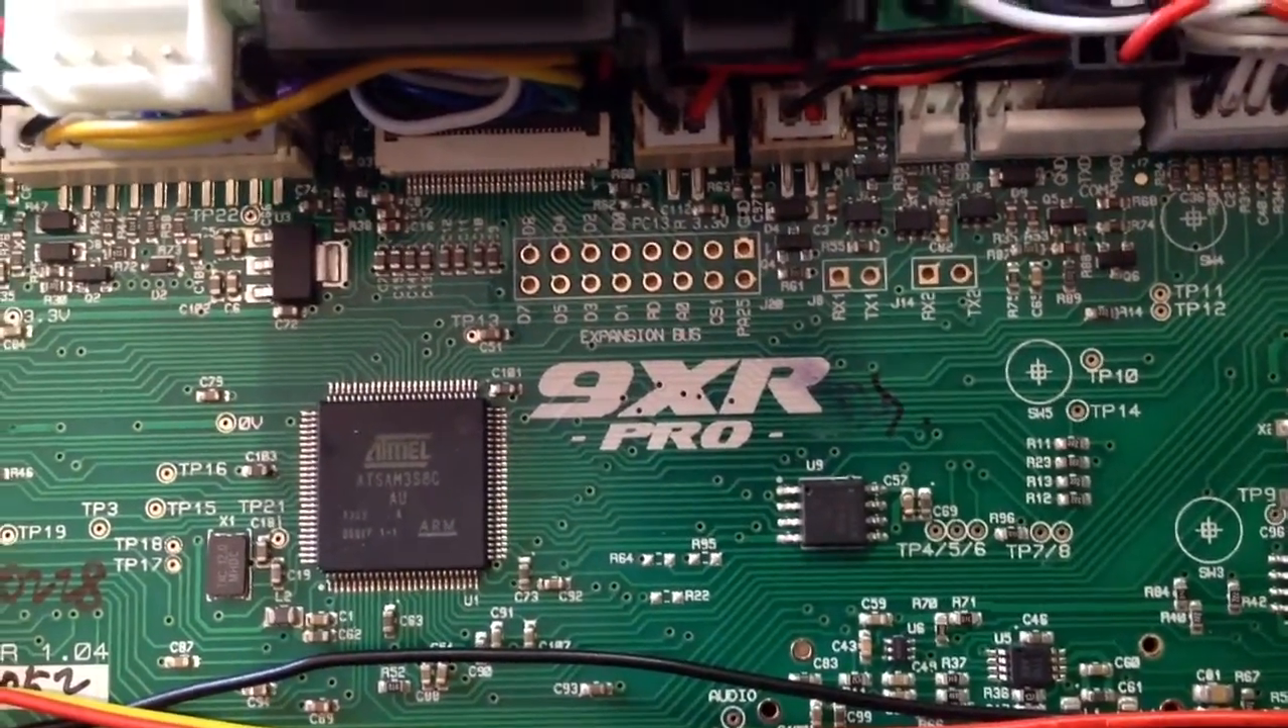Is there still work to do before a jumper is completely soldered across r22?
Yes.